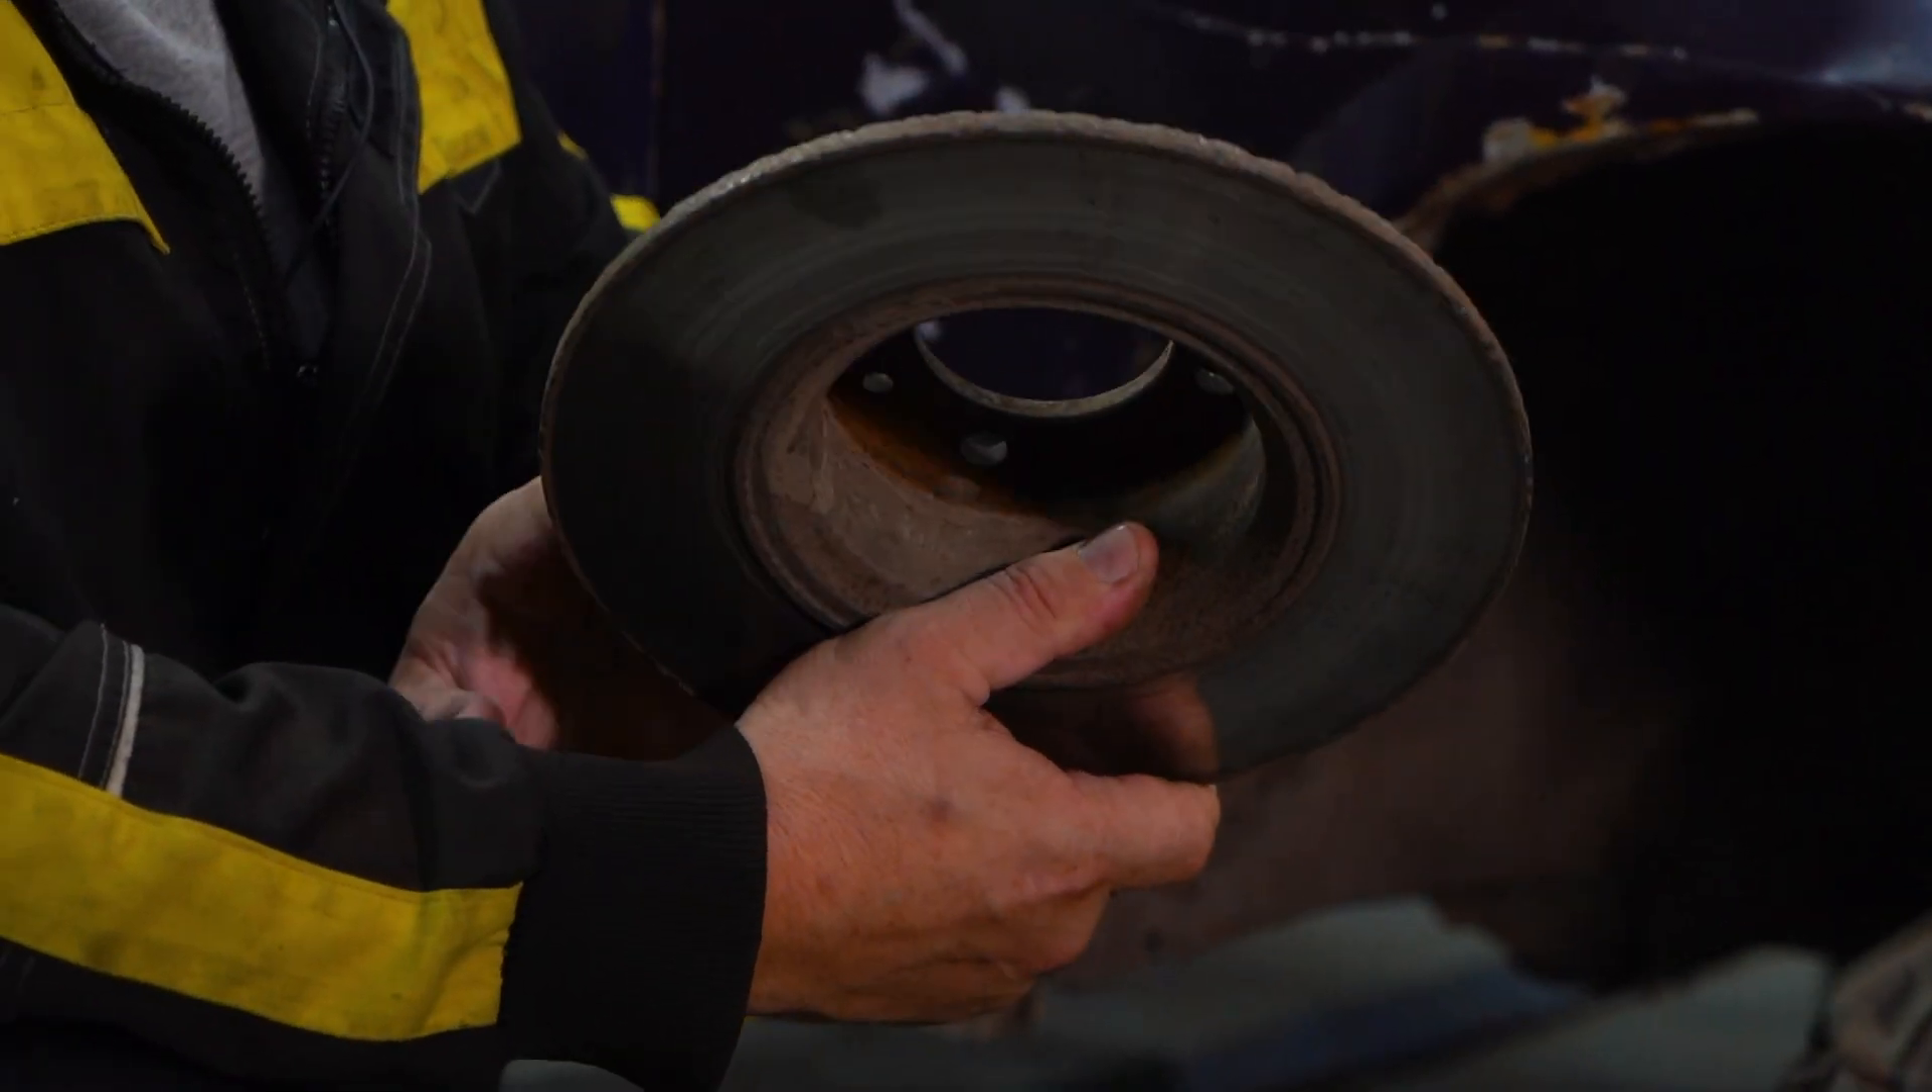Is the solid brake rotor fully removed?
Yes.